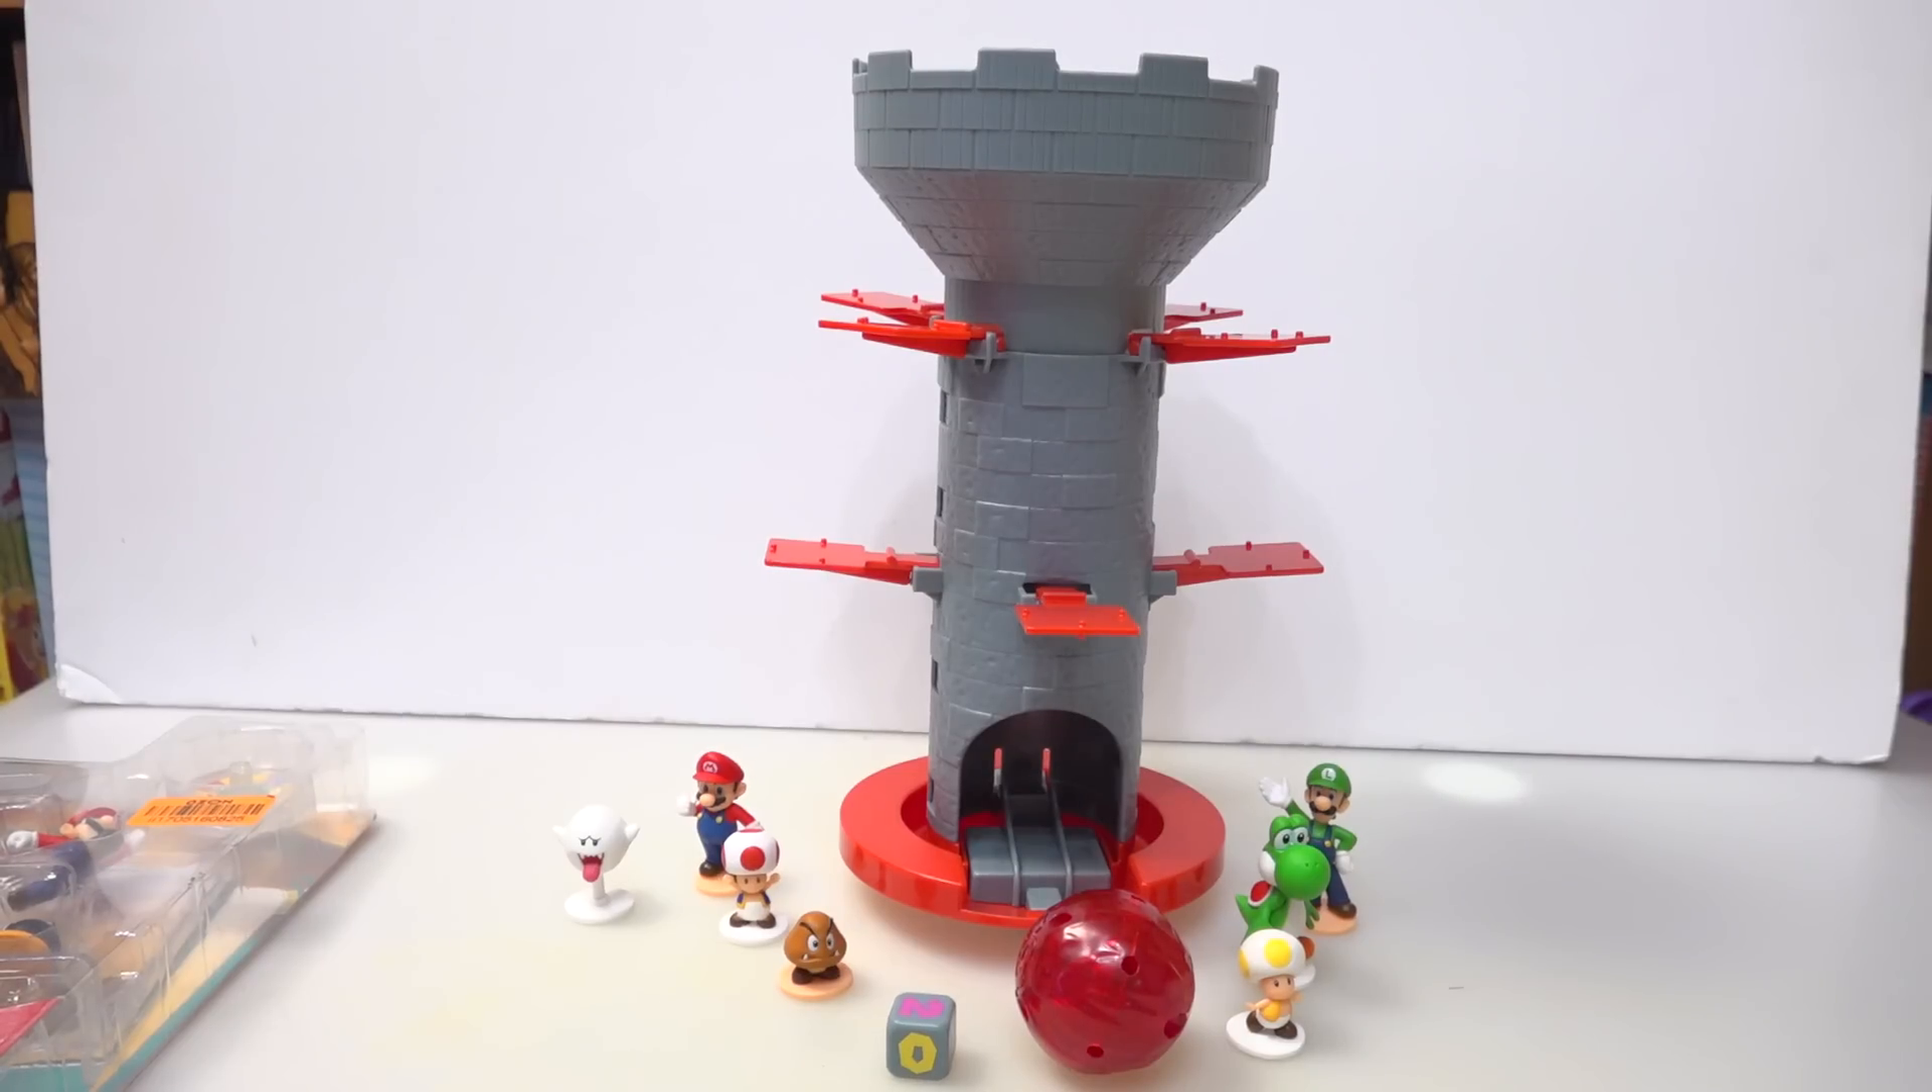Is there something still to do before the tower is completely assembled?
No.